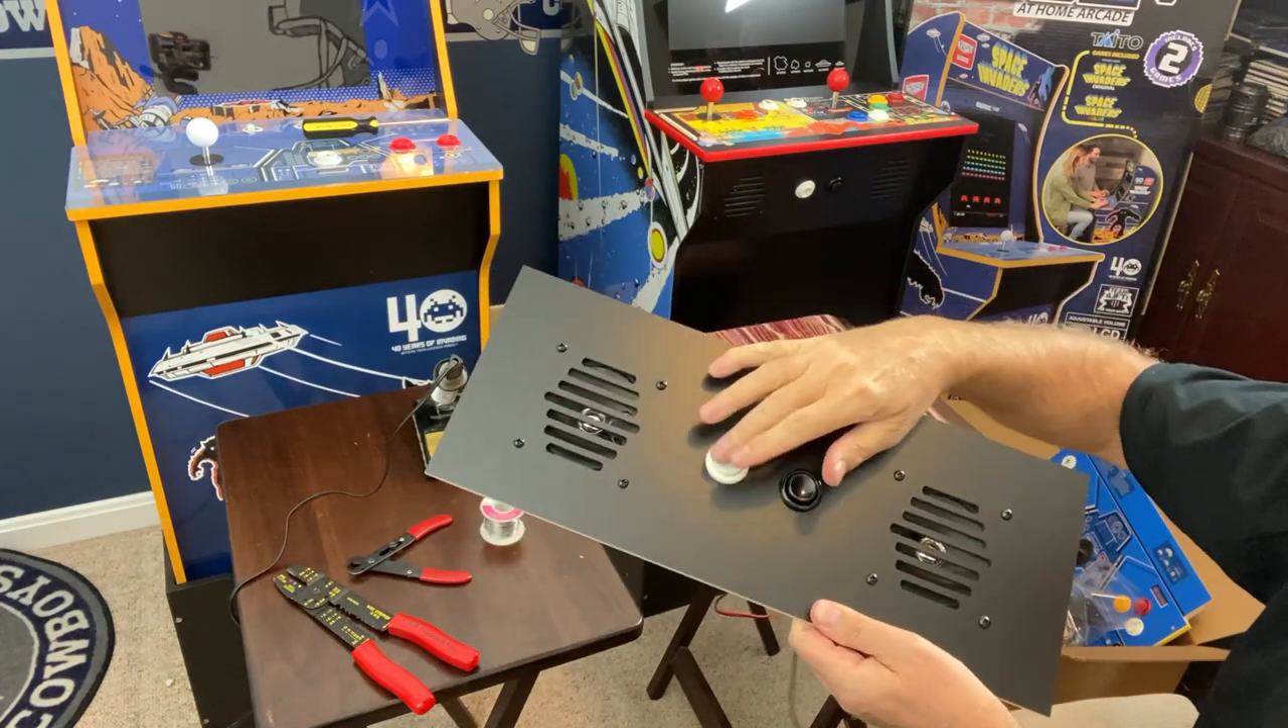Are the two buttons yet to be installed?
No.